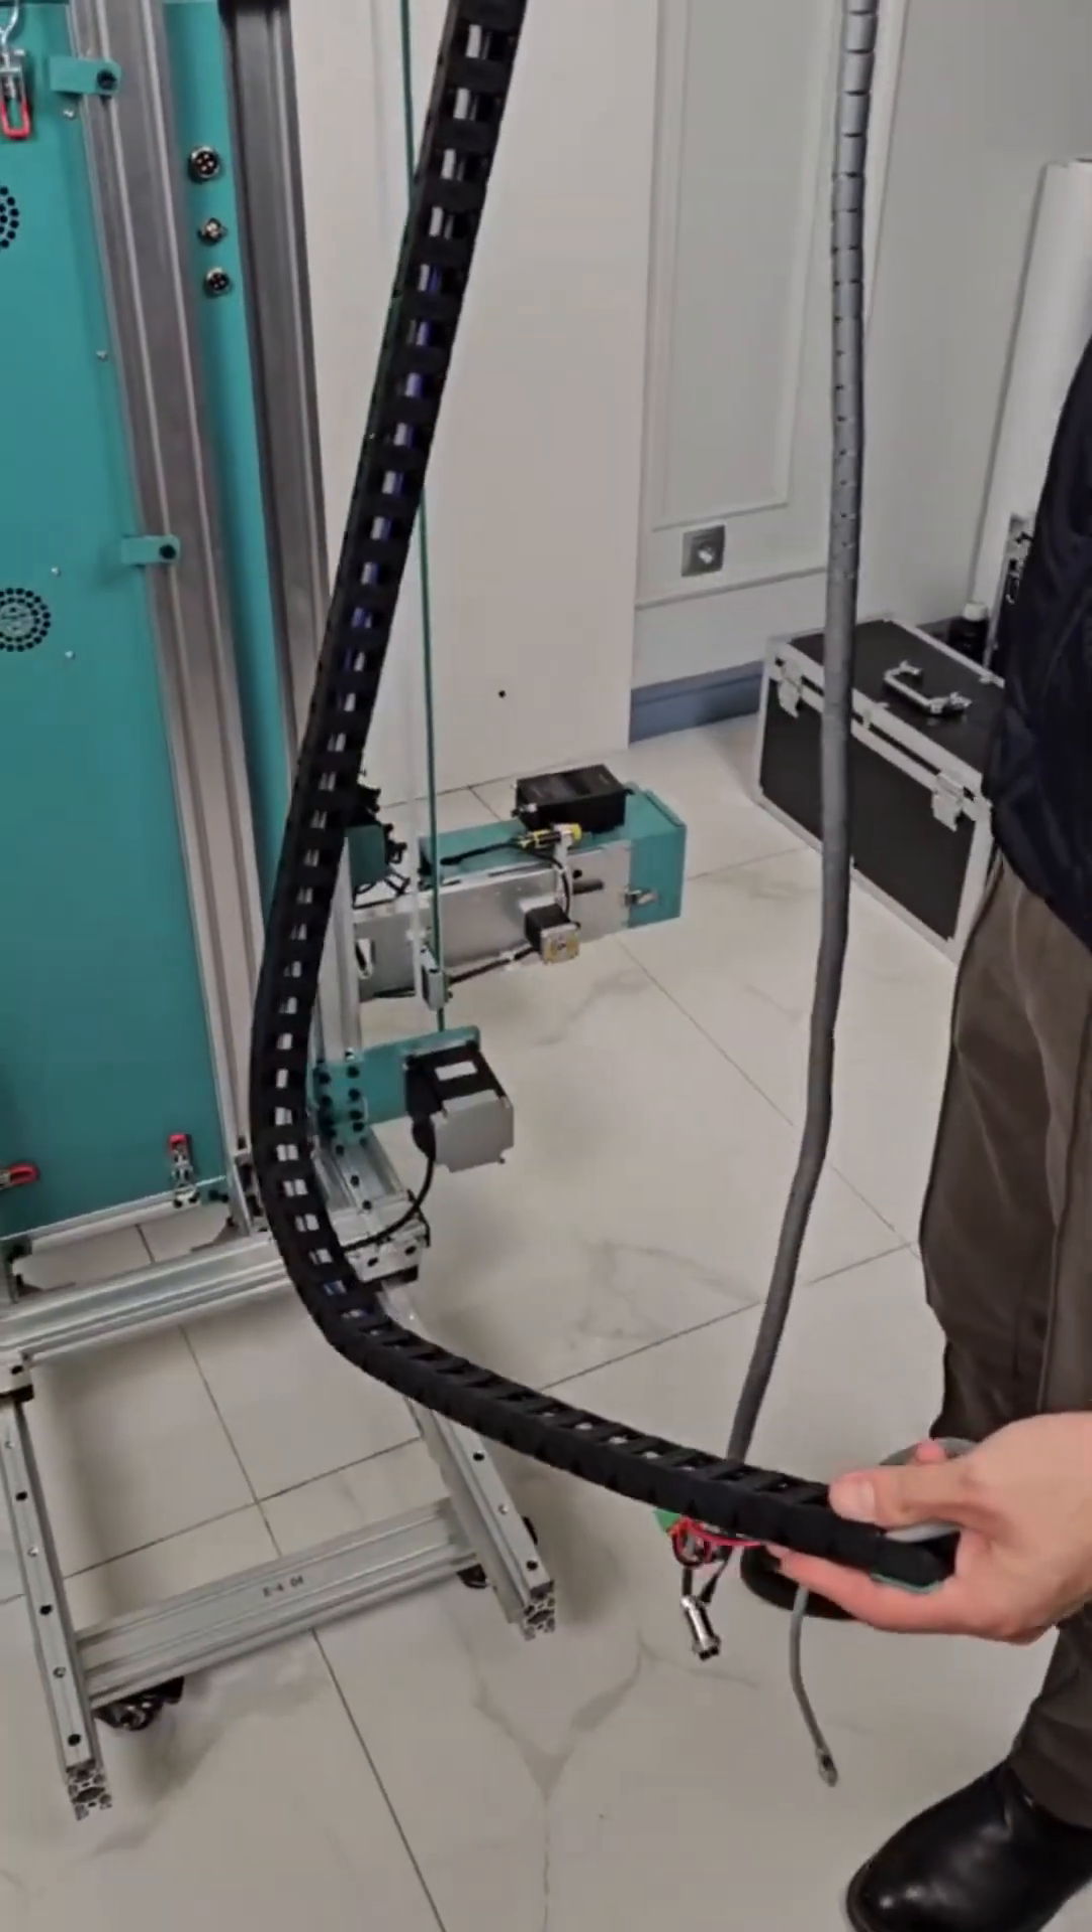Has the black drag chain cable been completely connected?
No.